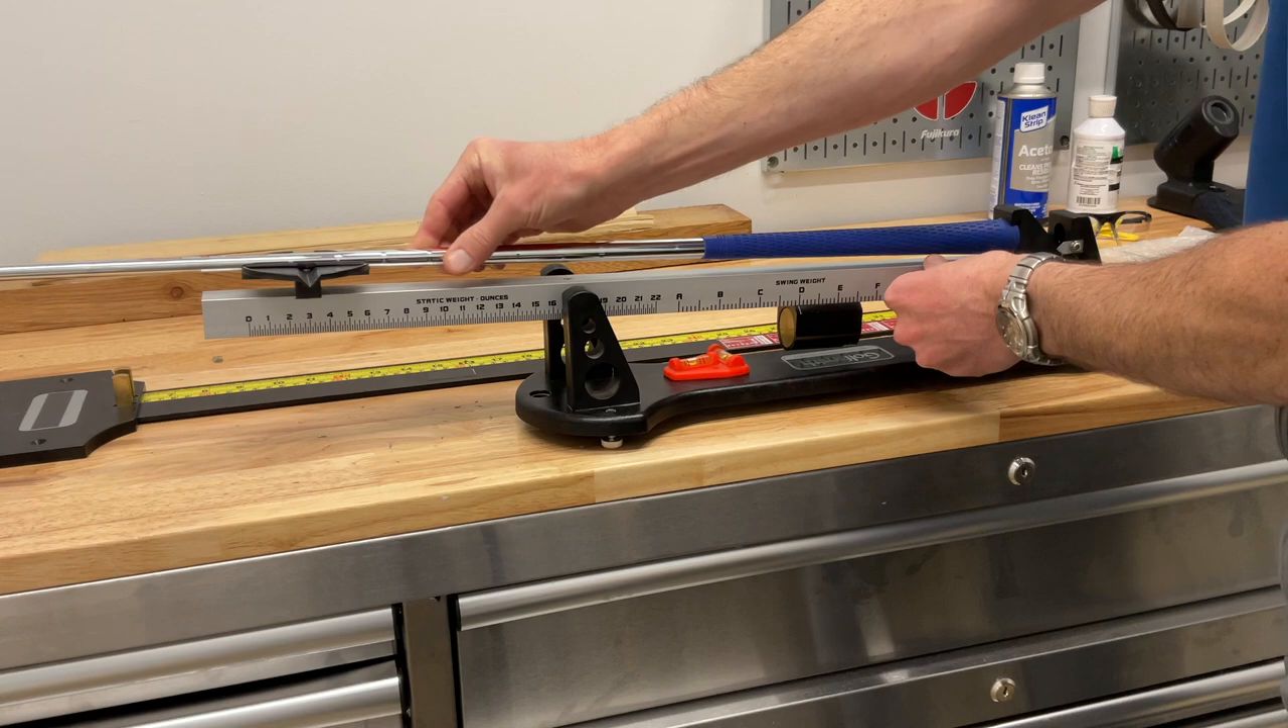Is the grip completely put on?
Yes.